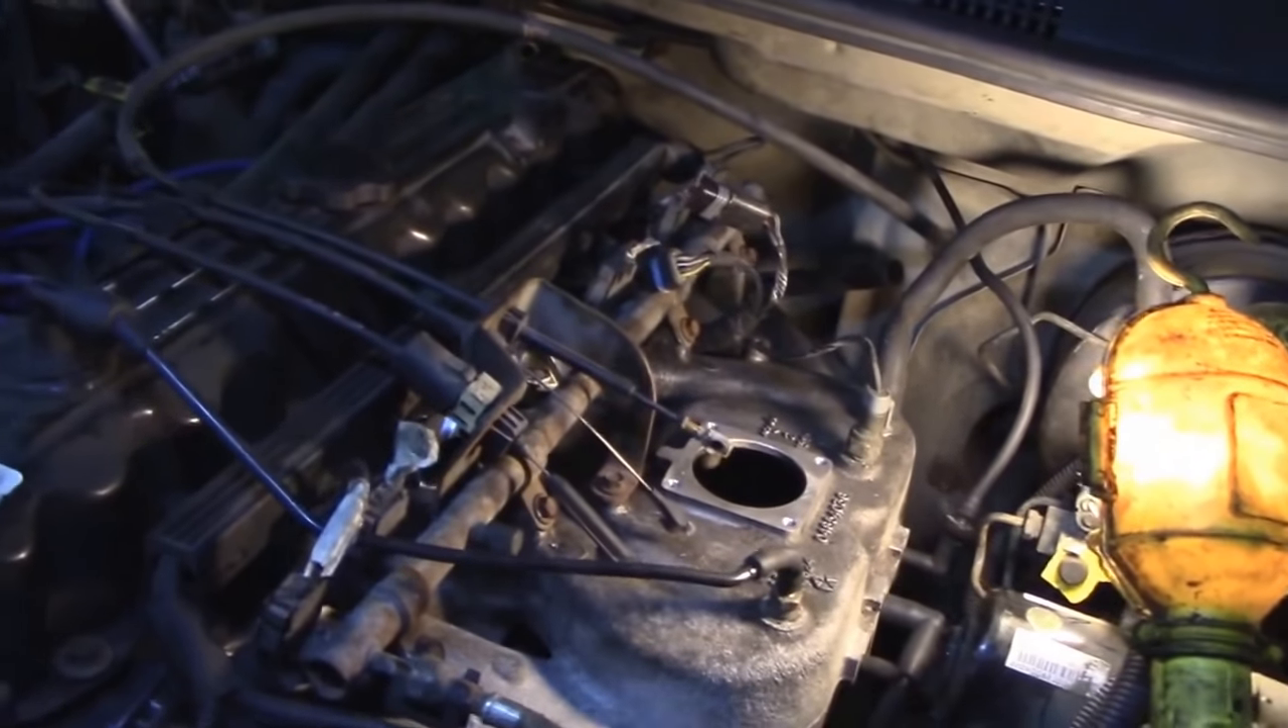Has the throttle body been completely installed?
No.